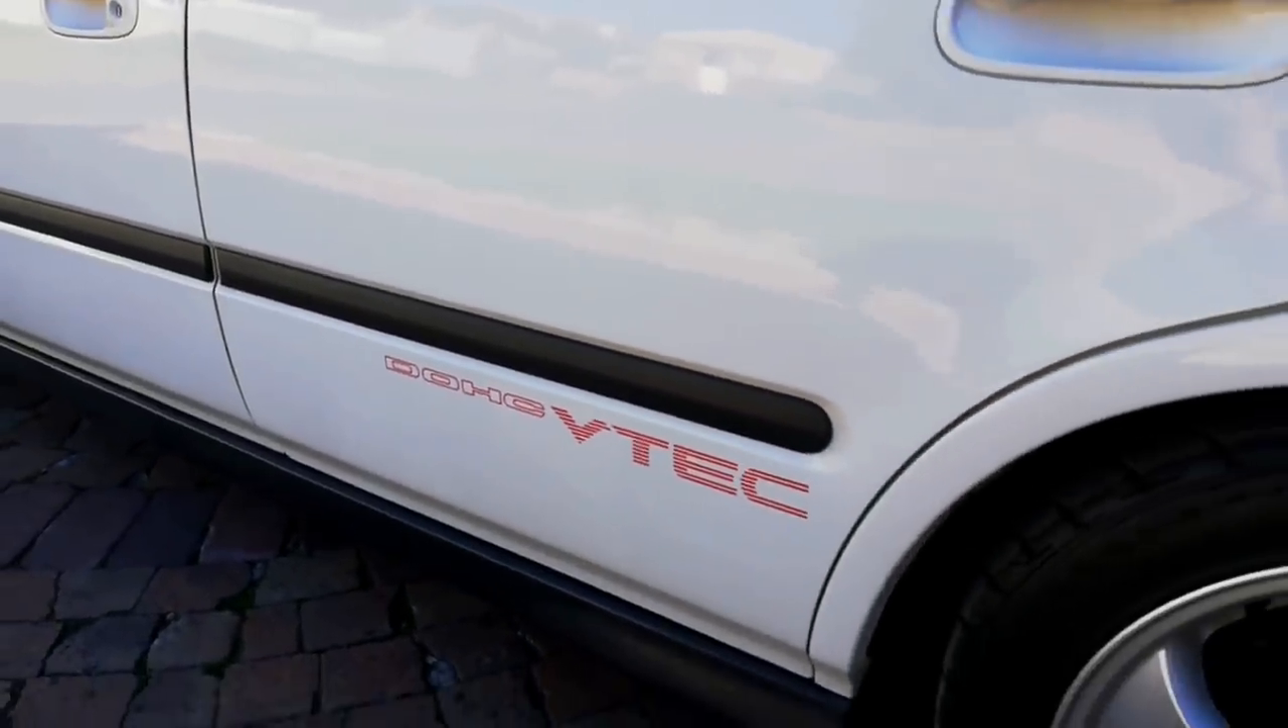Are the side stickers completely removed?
No.